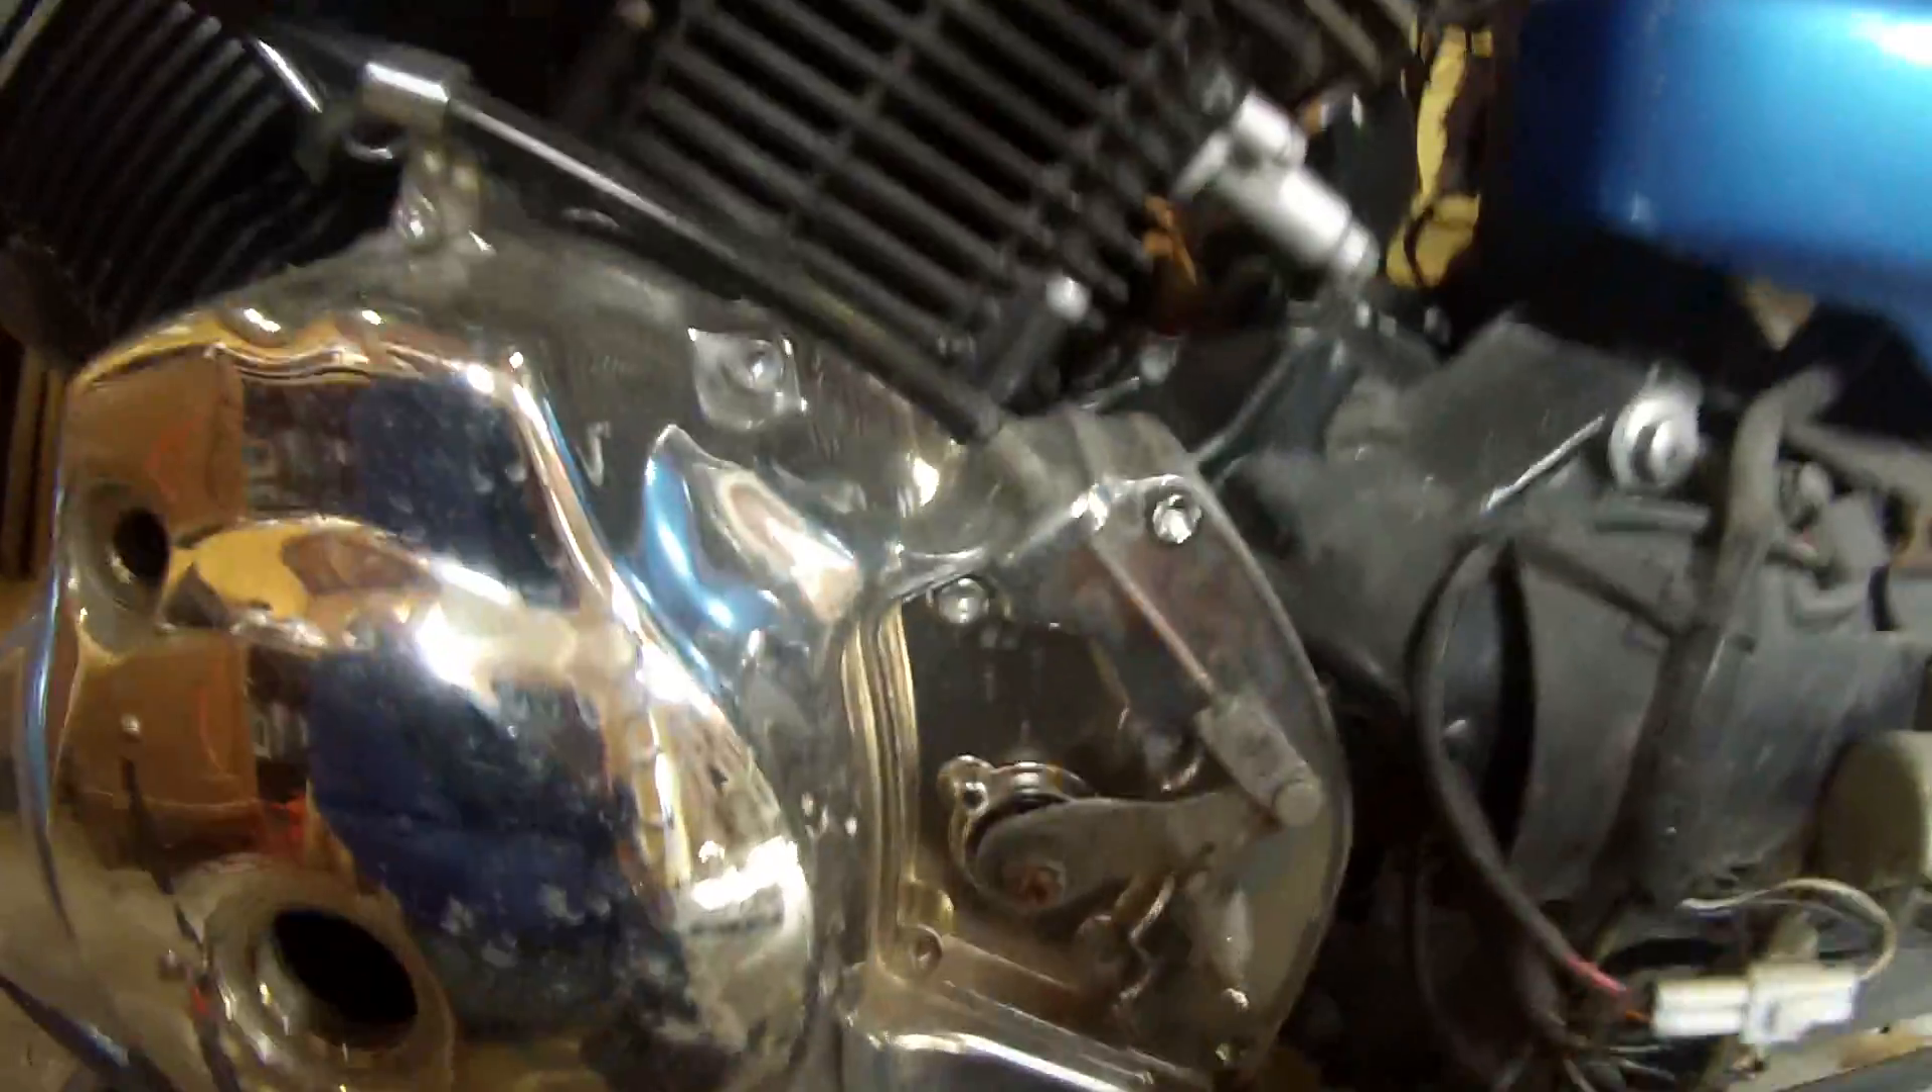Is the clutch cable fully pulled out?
No.